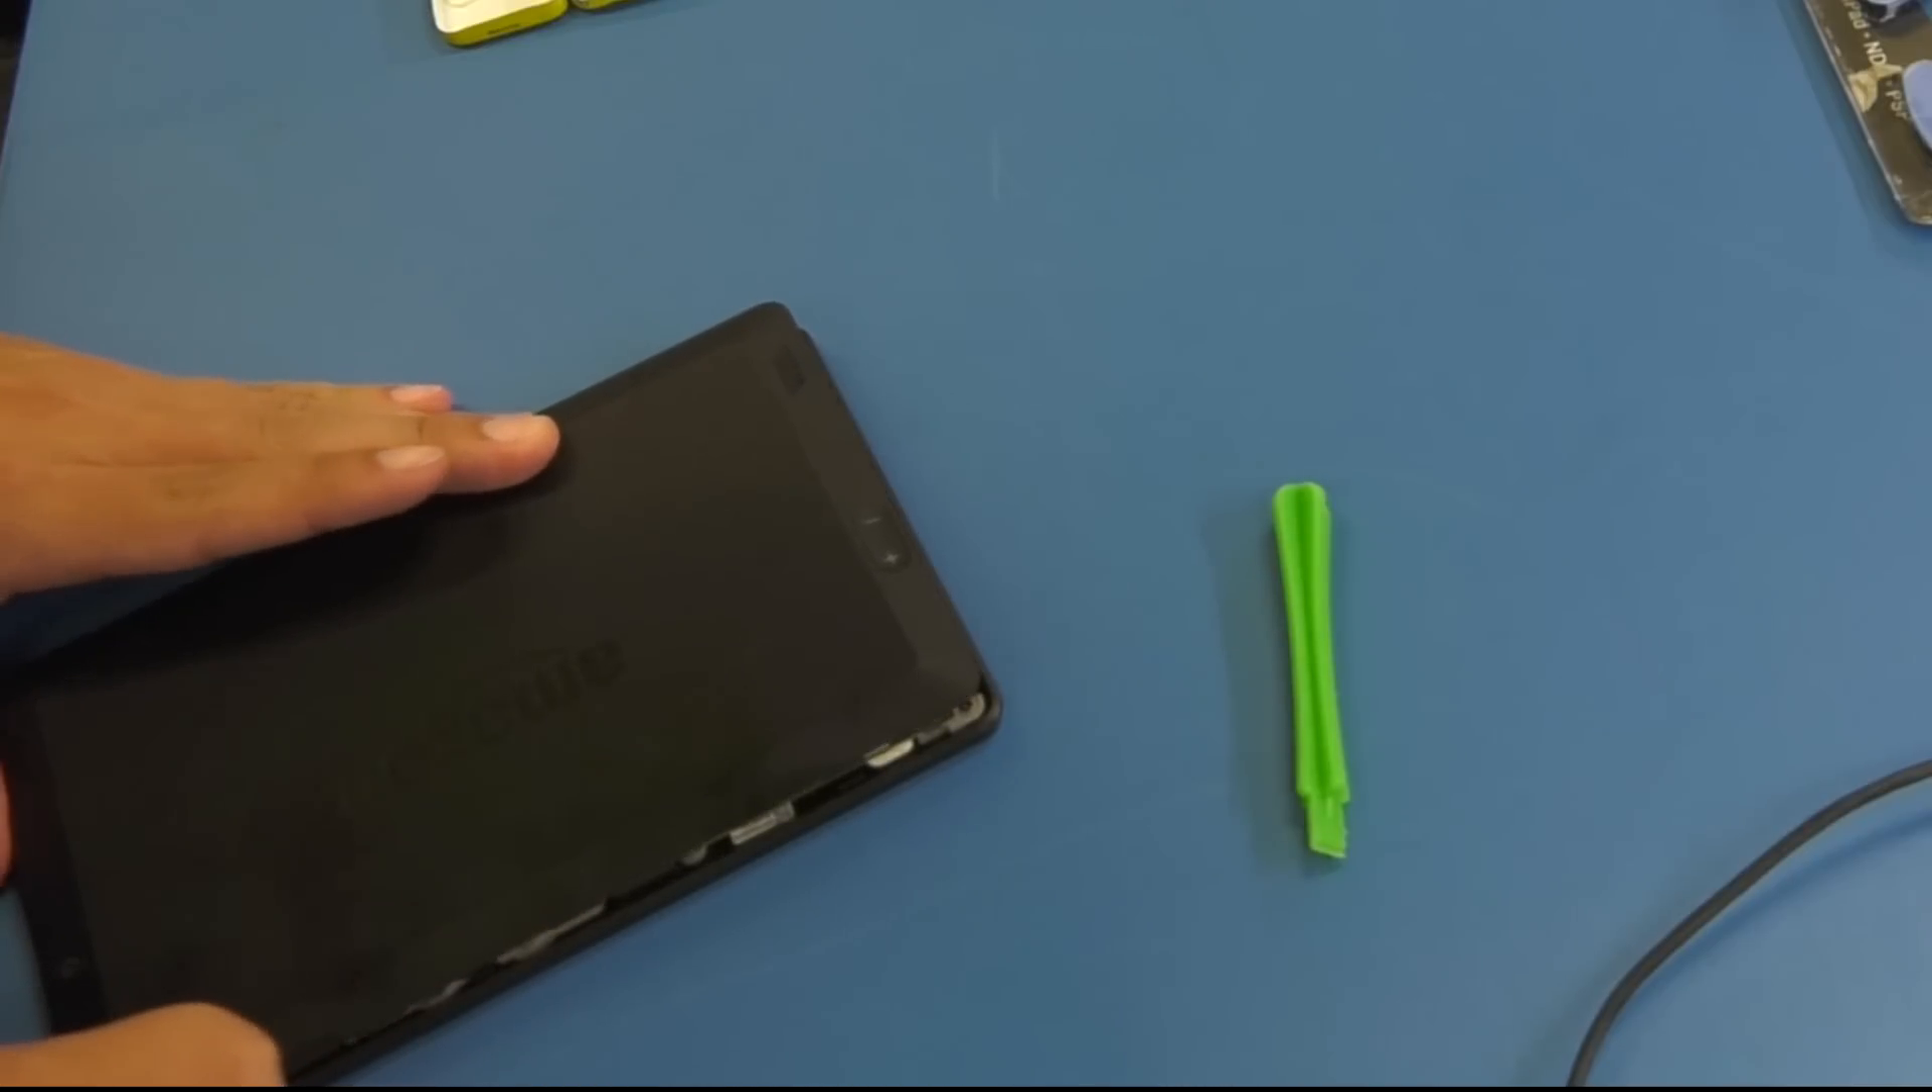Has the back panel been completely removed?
No.